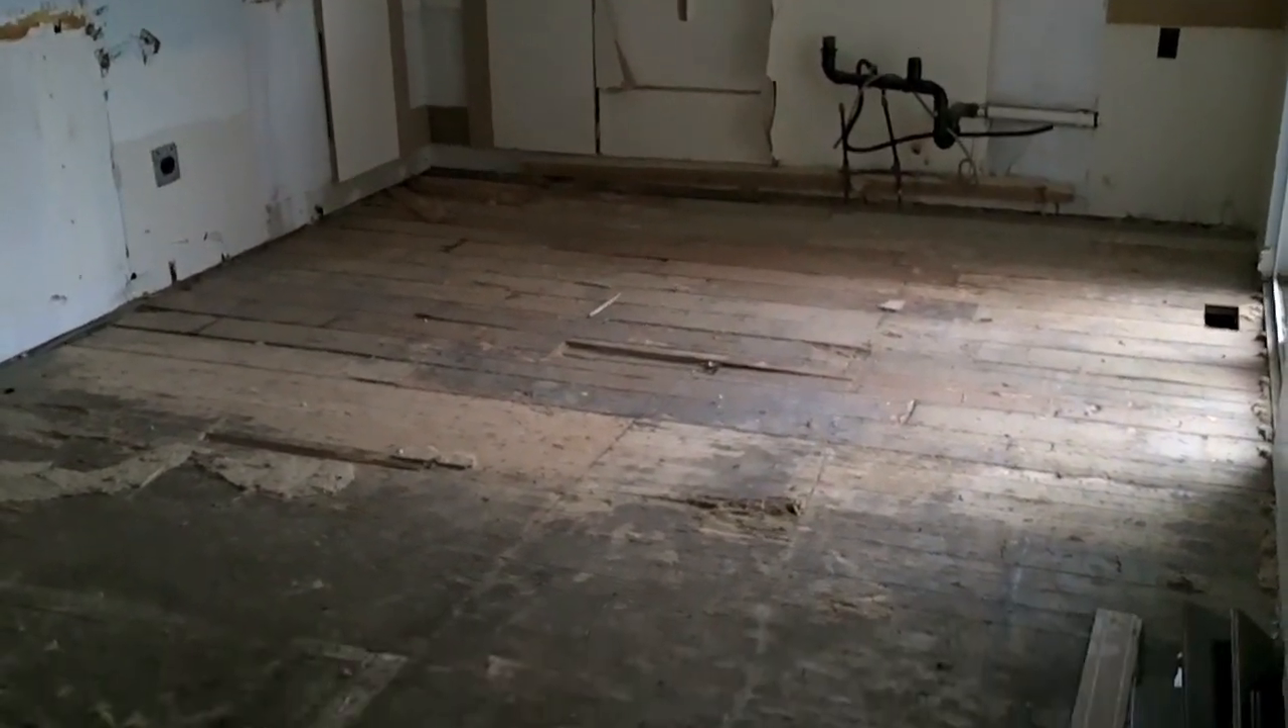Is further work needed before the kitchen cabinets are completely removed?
No.